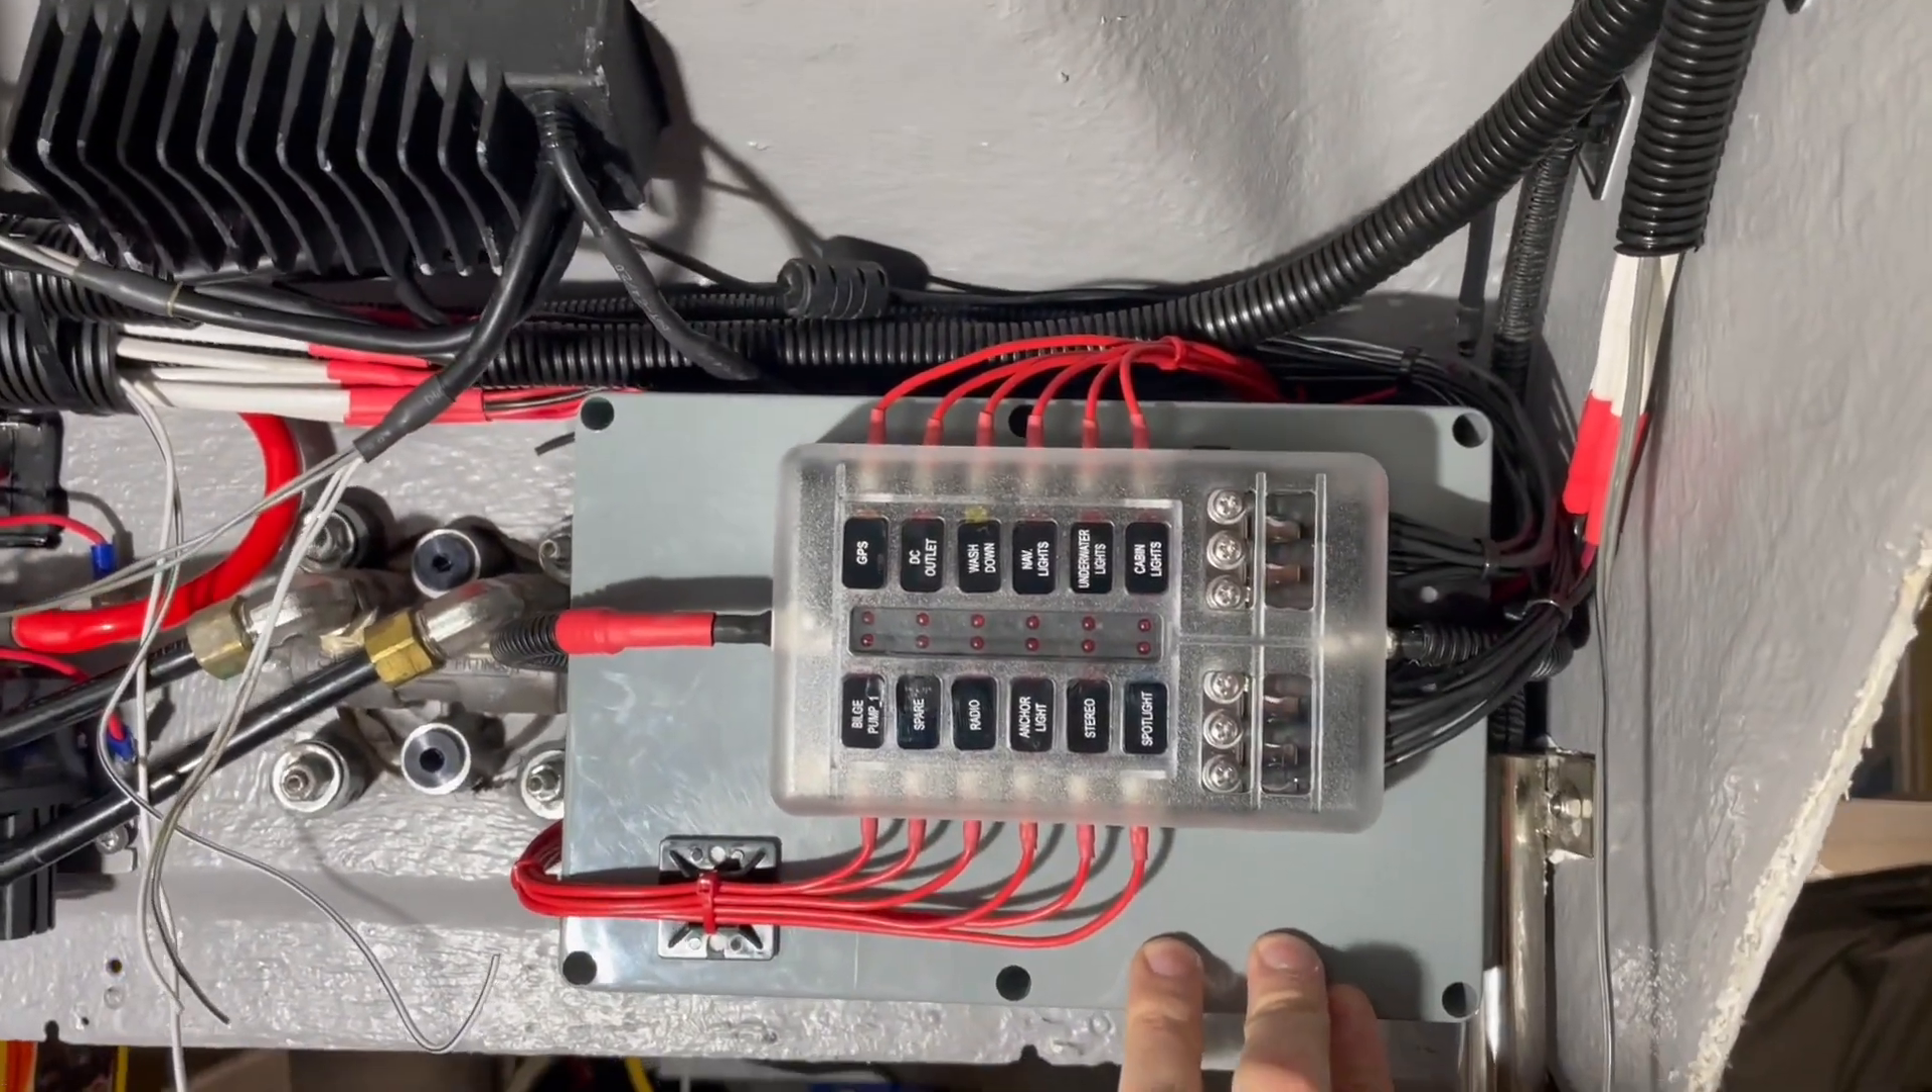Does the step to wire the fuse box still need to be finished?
No.